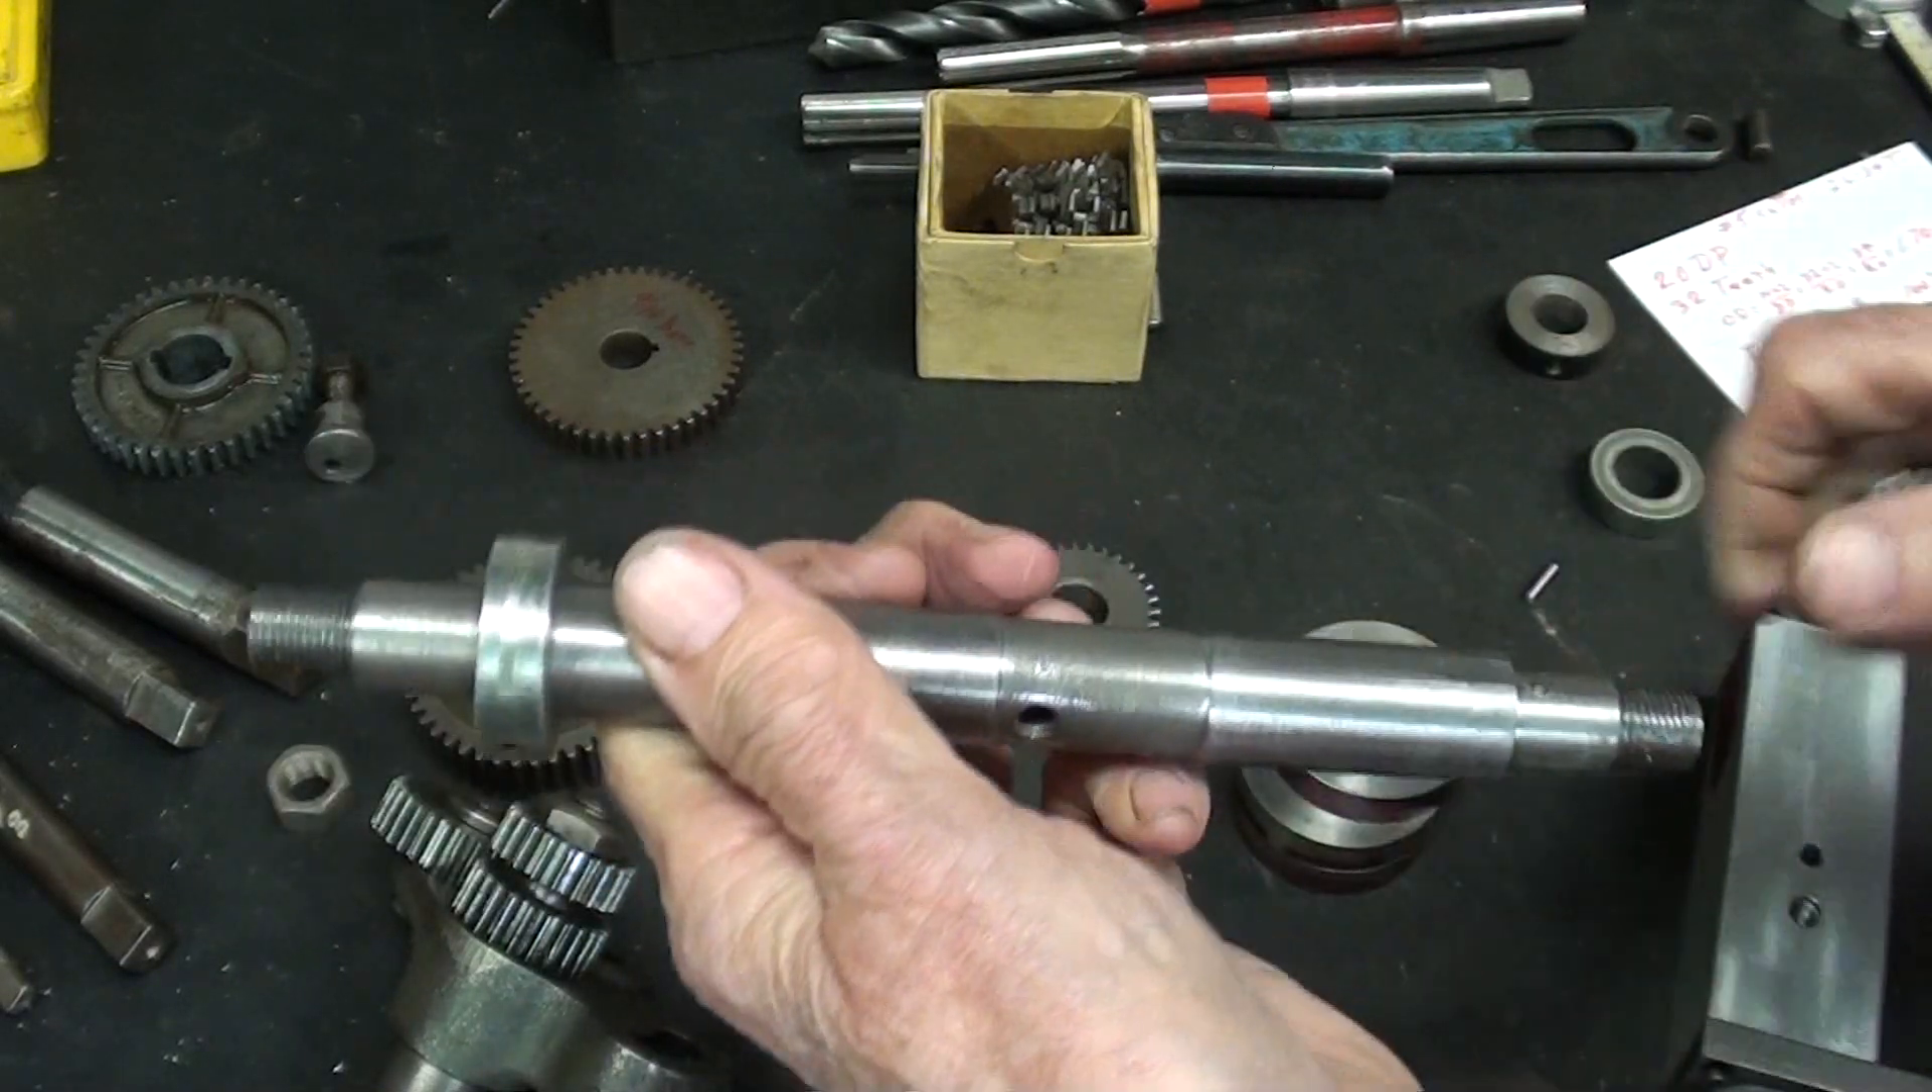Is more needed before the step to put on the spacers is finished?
Yes.